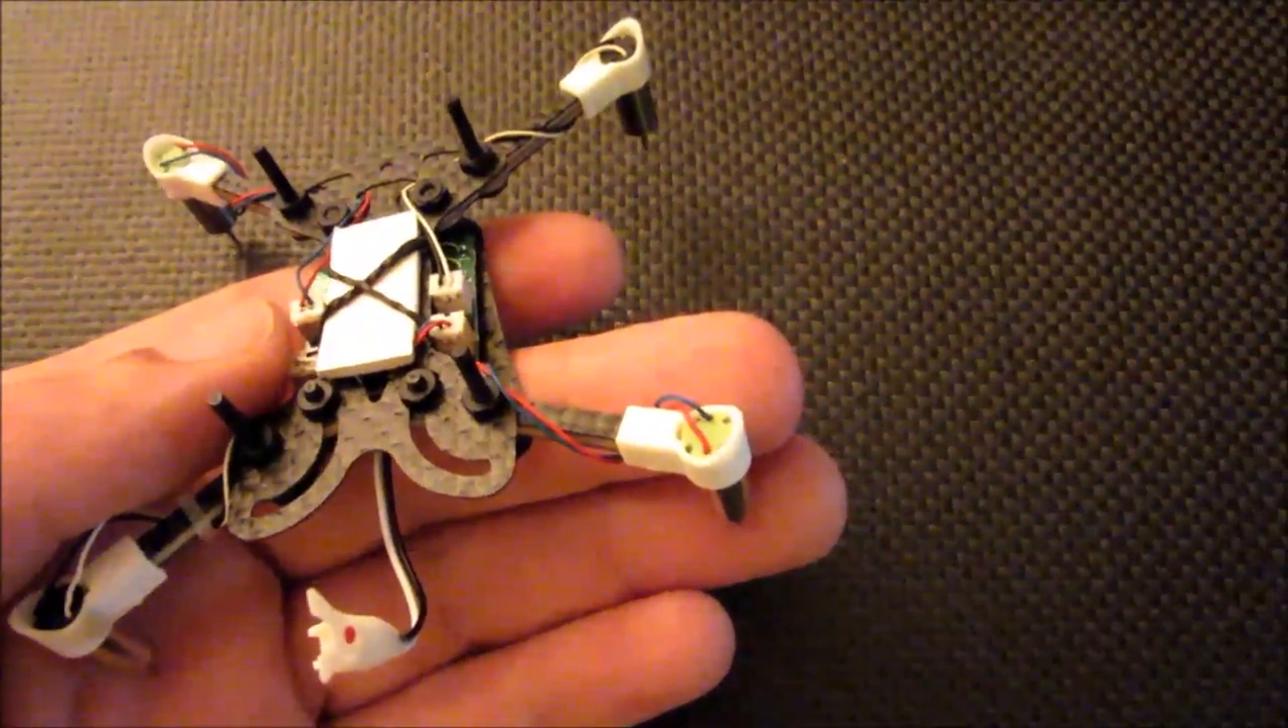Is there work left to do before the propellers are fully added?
Yes.